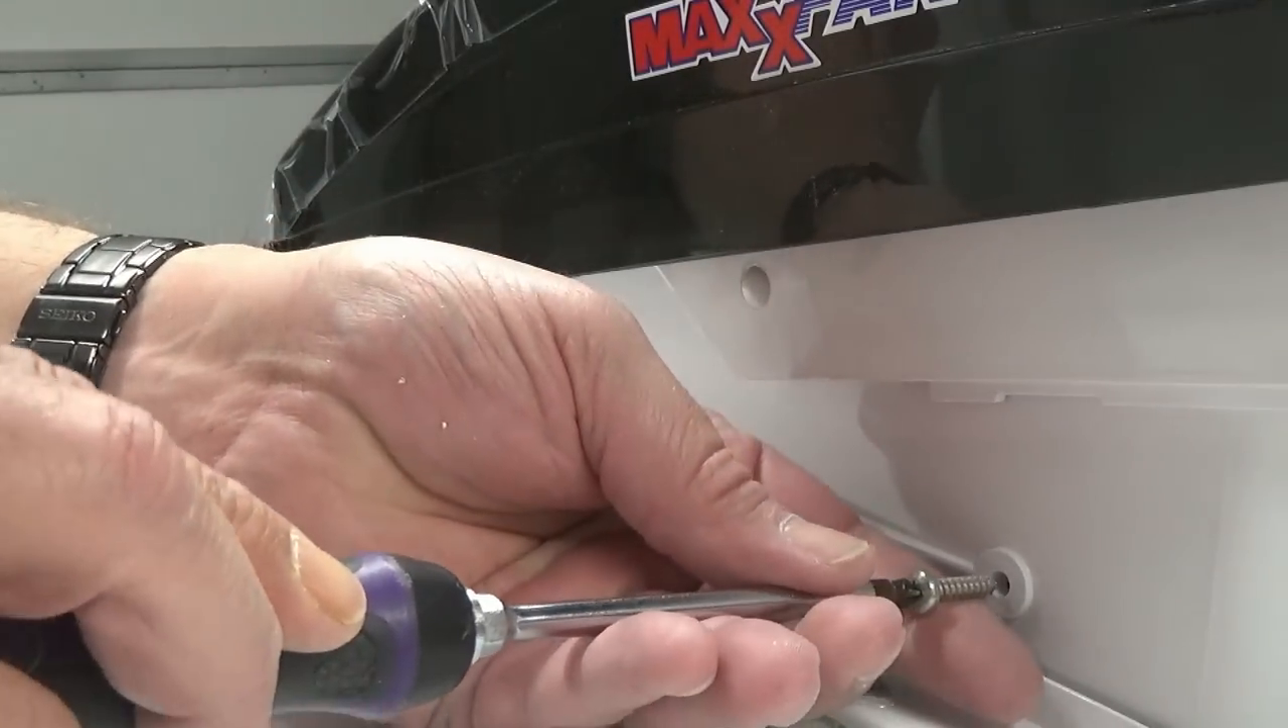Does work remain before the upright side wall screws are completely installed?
Yes.